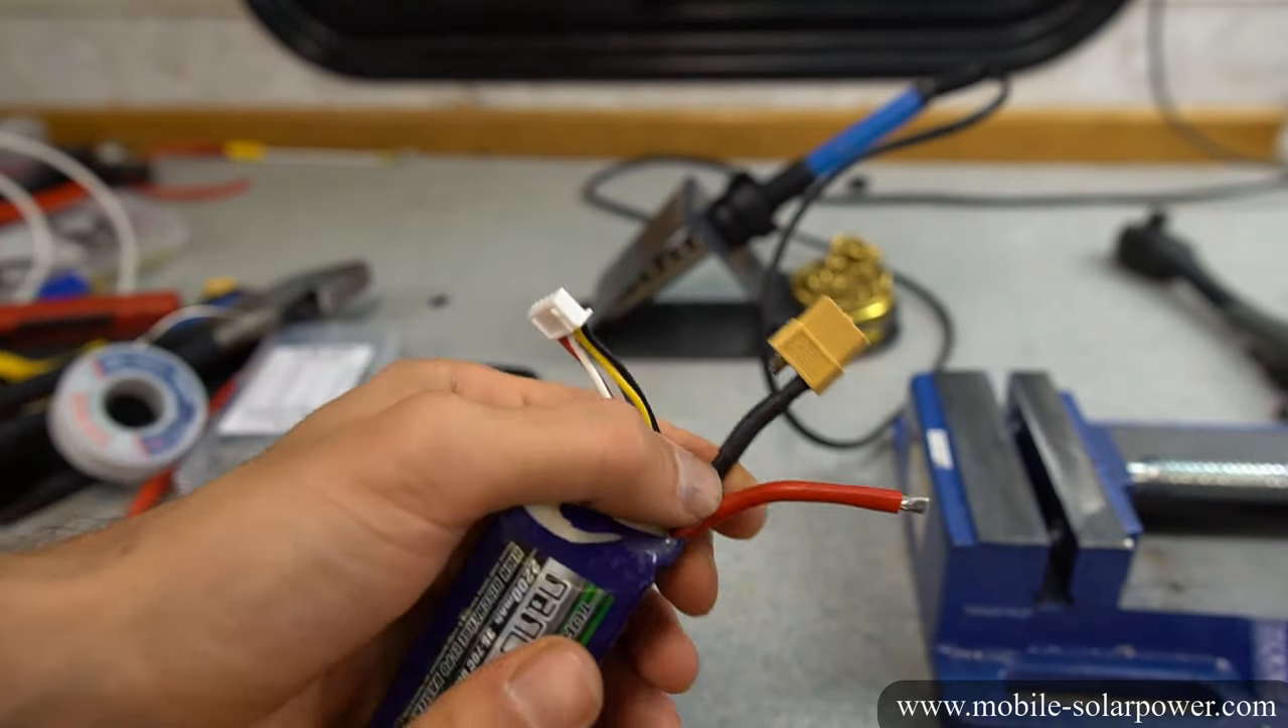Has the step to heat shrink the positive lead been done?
No.